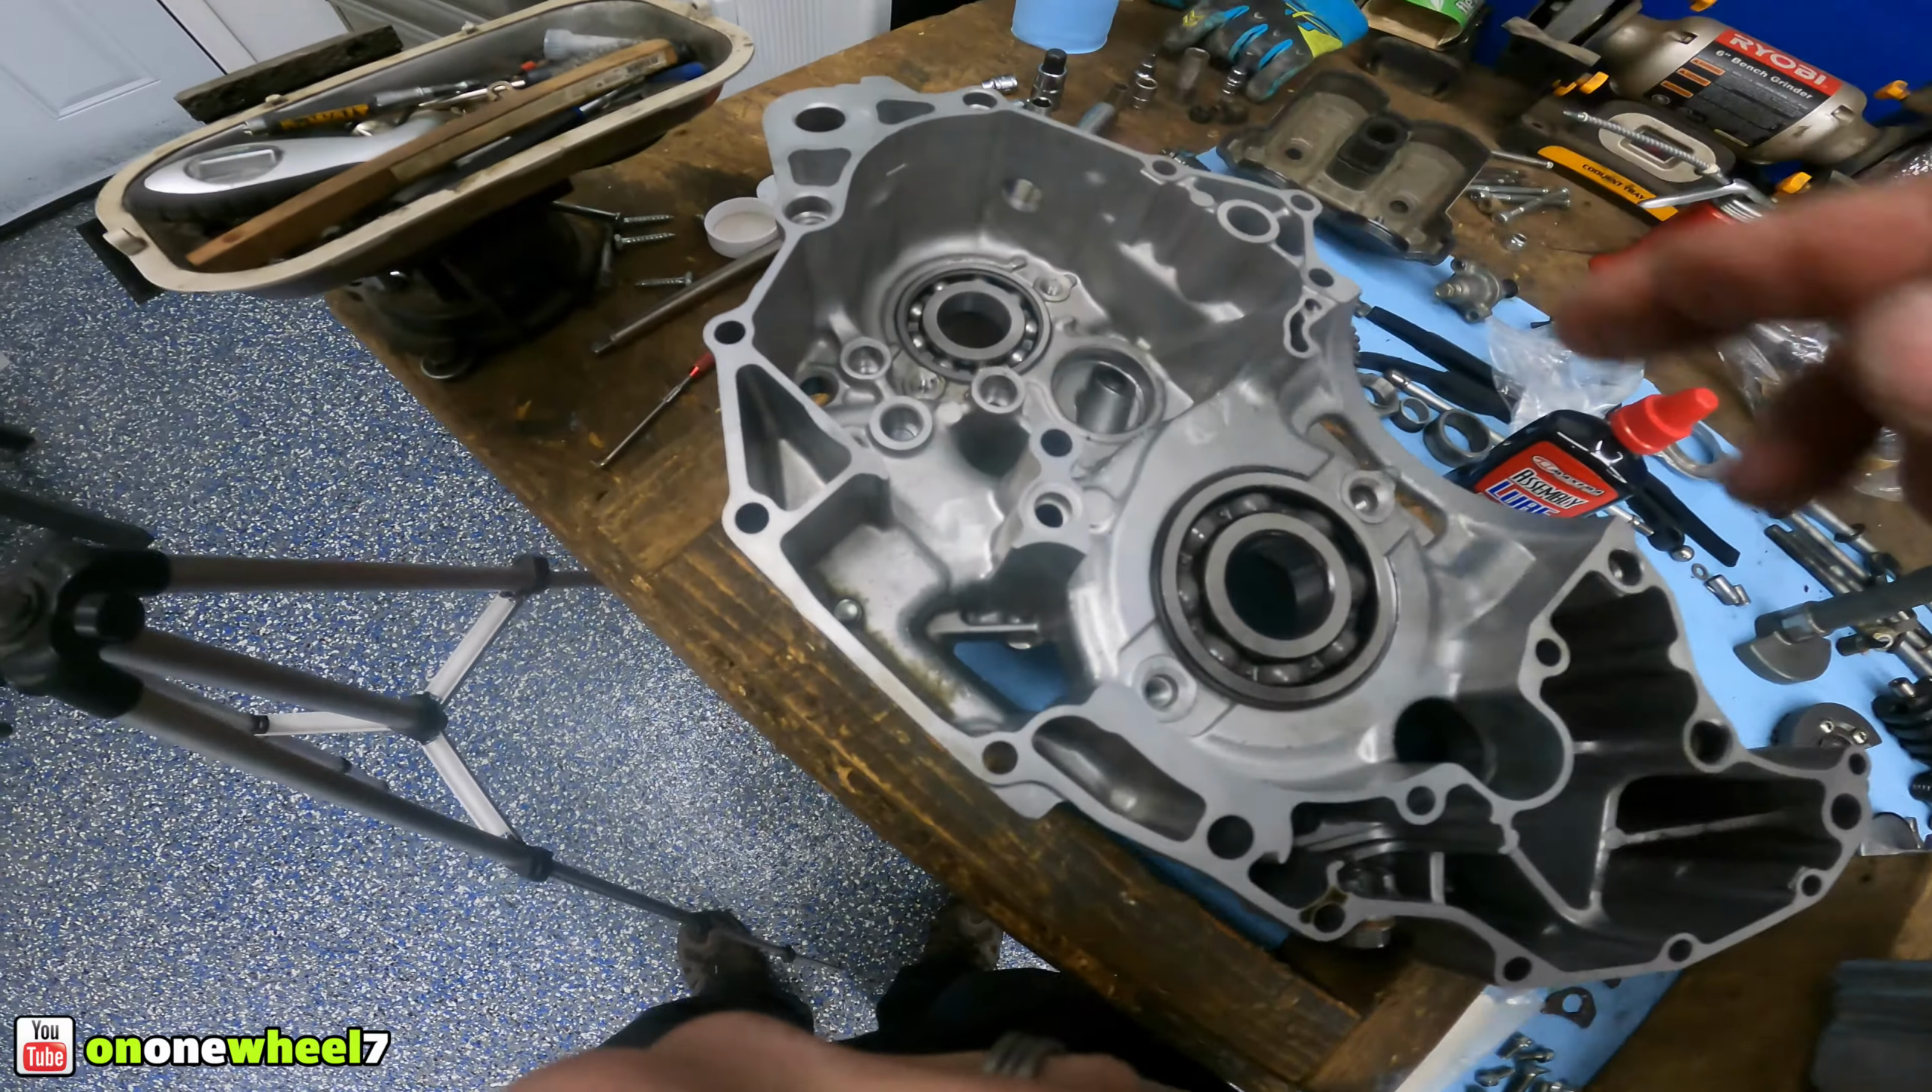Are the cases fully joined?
No.